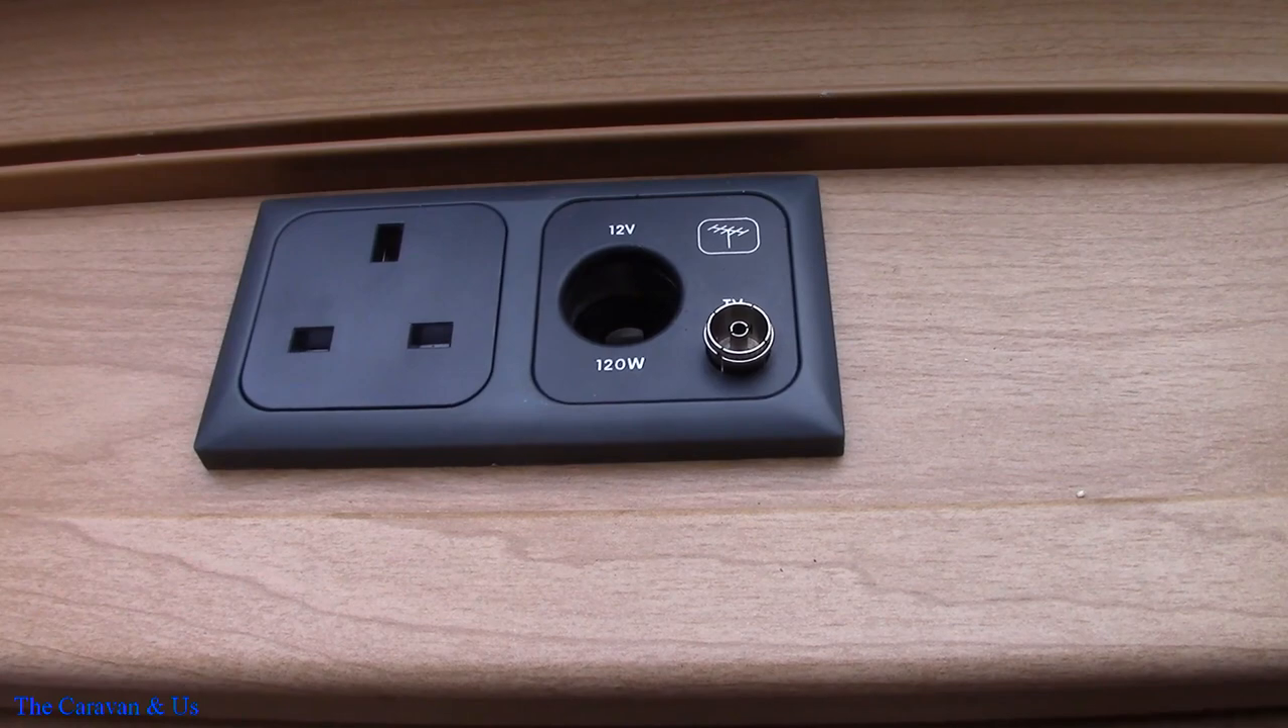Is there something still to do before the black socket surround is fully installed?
No.